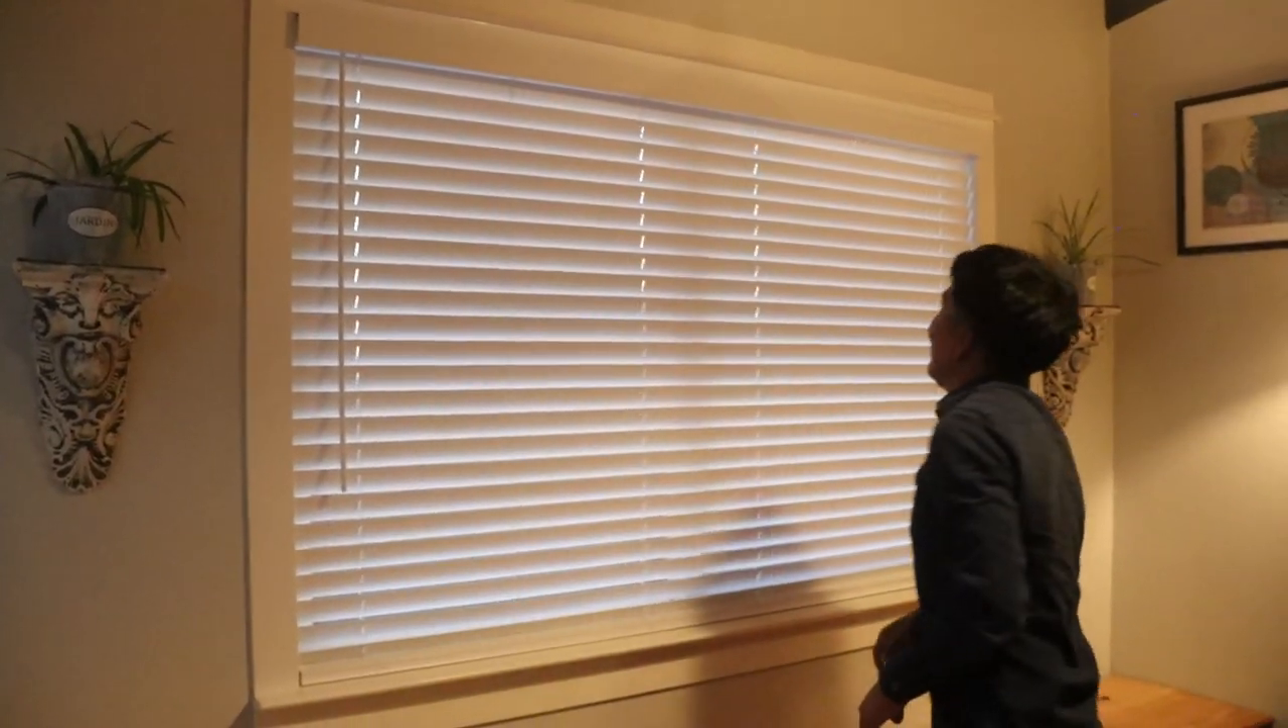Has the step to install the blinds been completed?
Yes.